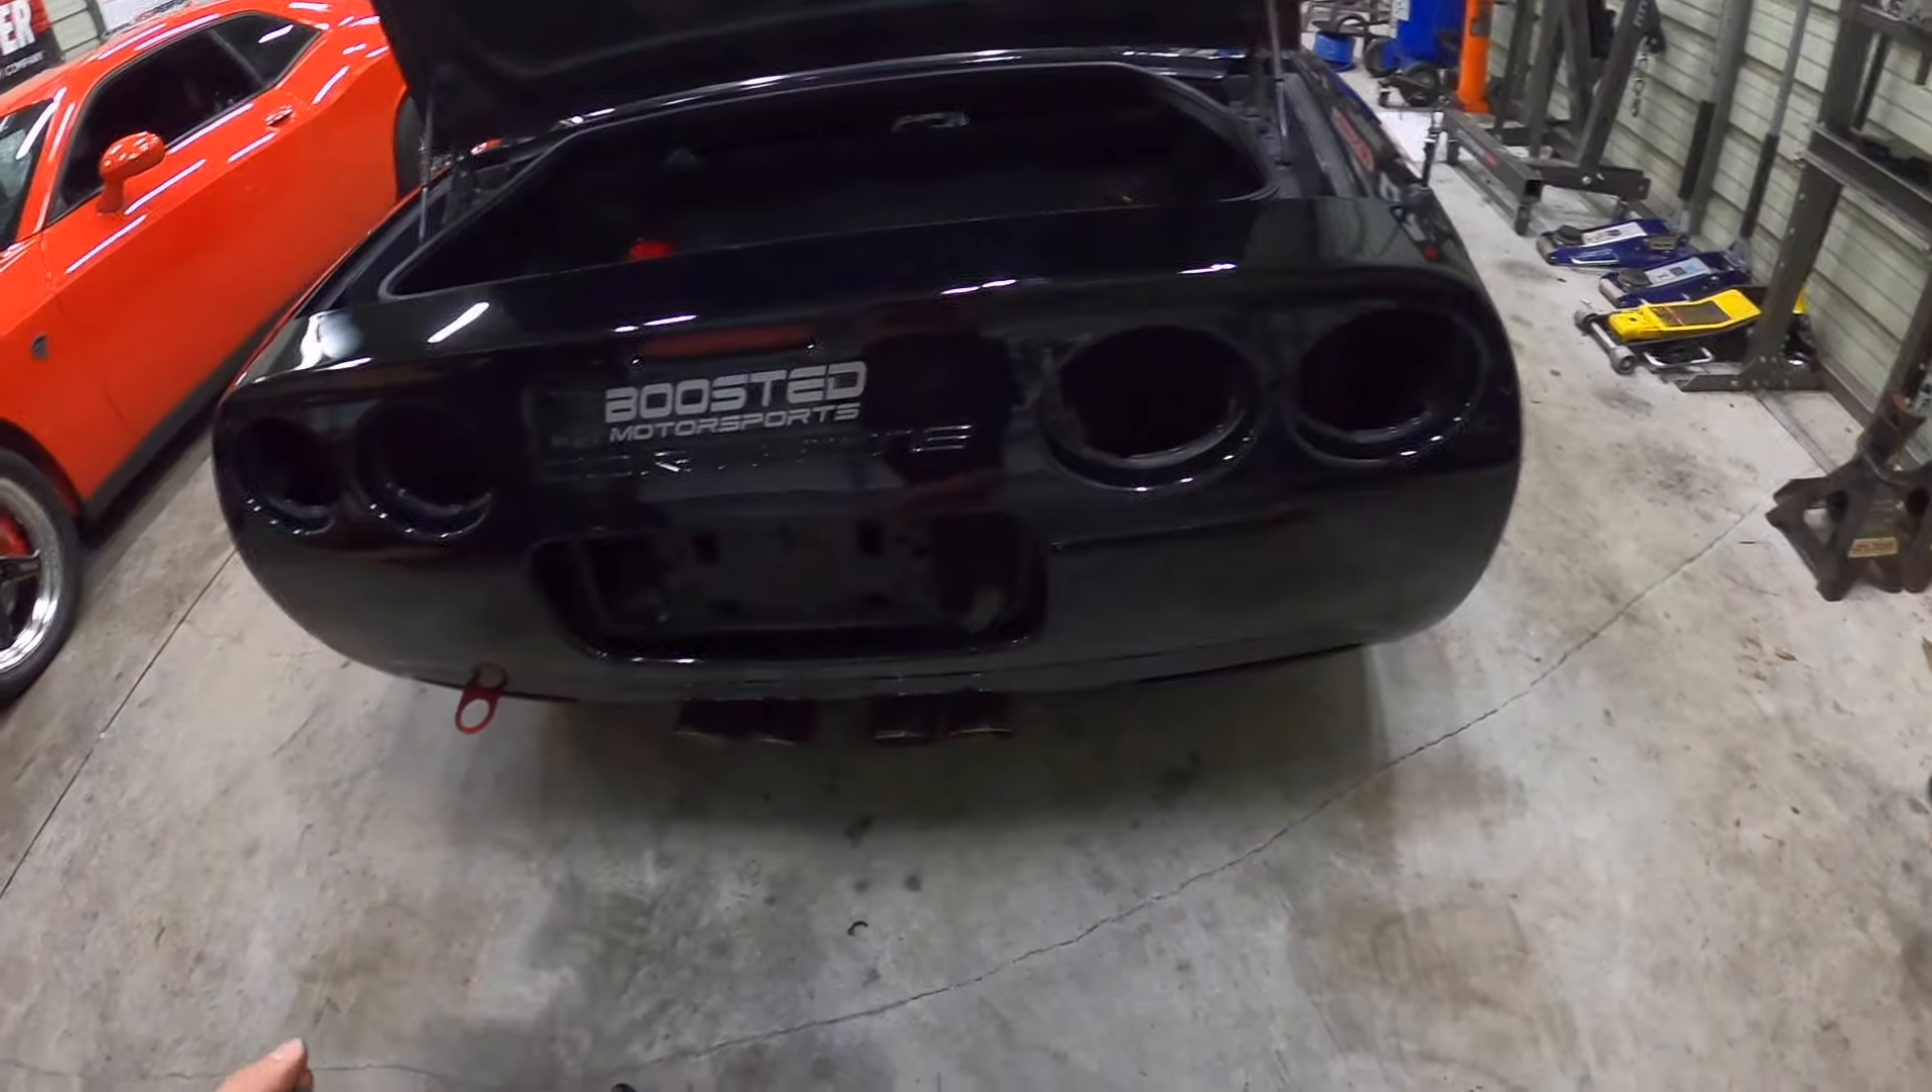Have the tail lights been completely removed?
Yes.